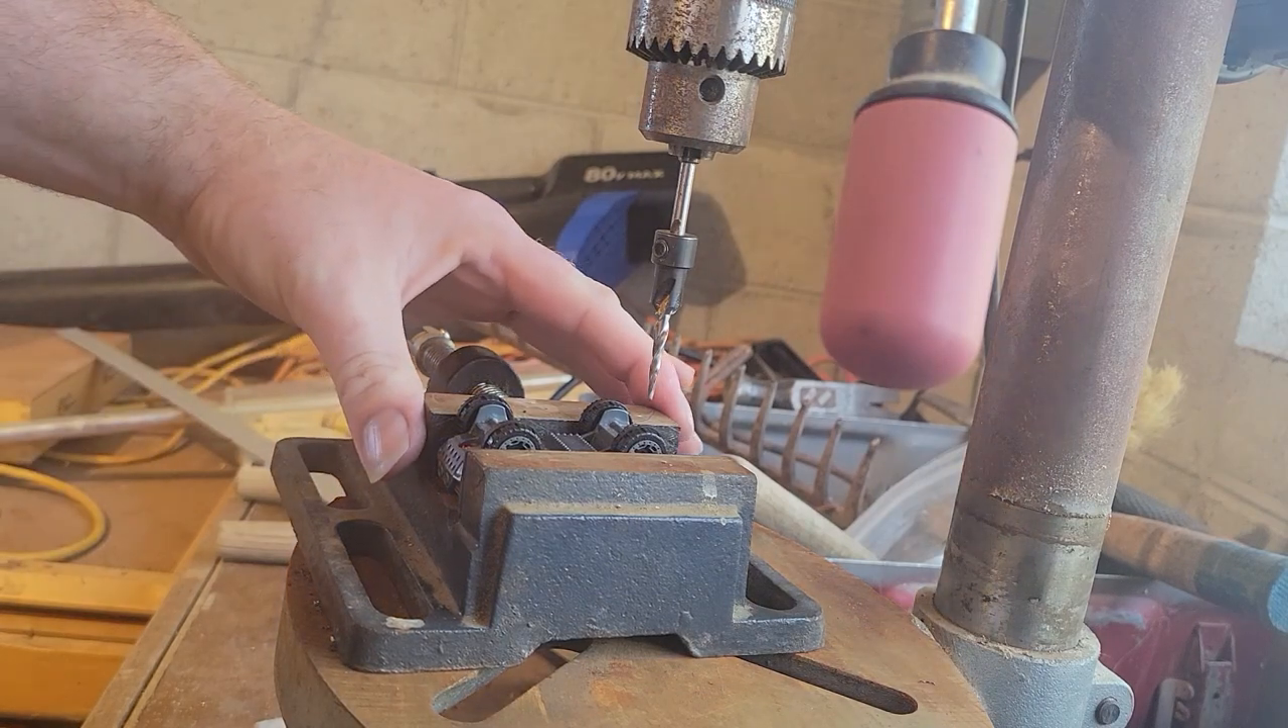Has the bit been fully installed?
Yes.